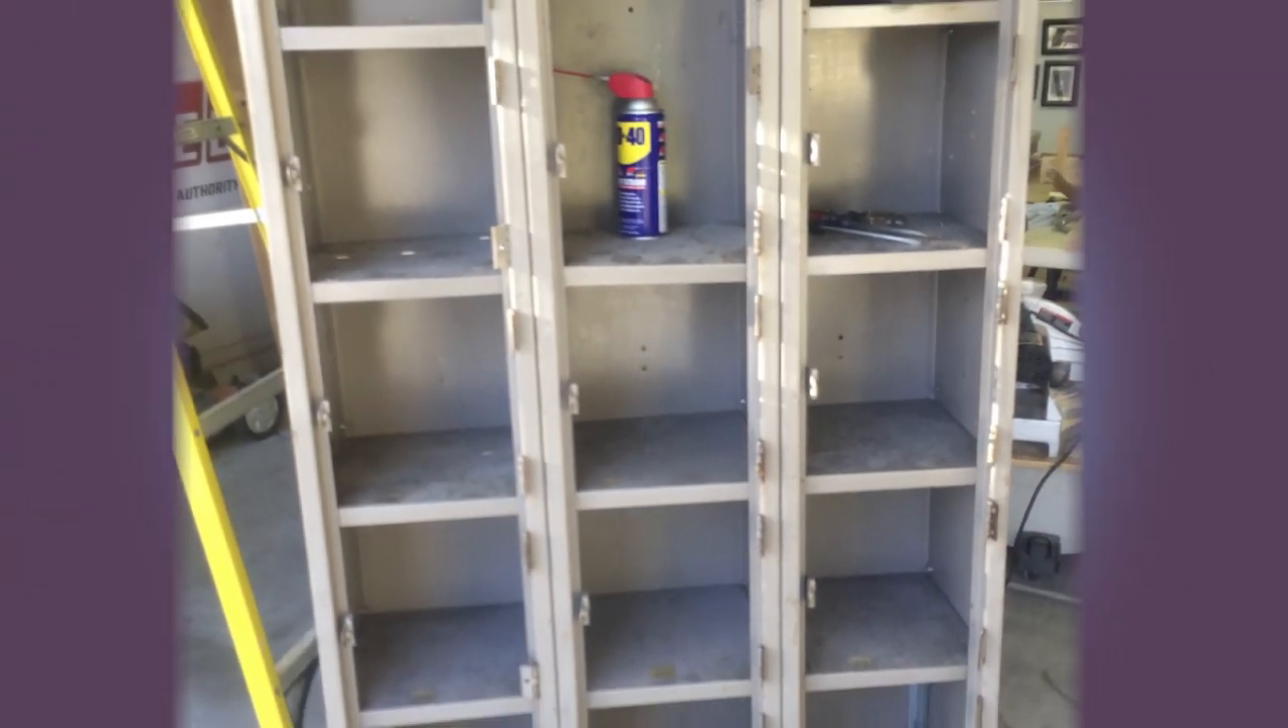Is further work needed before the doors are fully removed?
No.